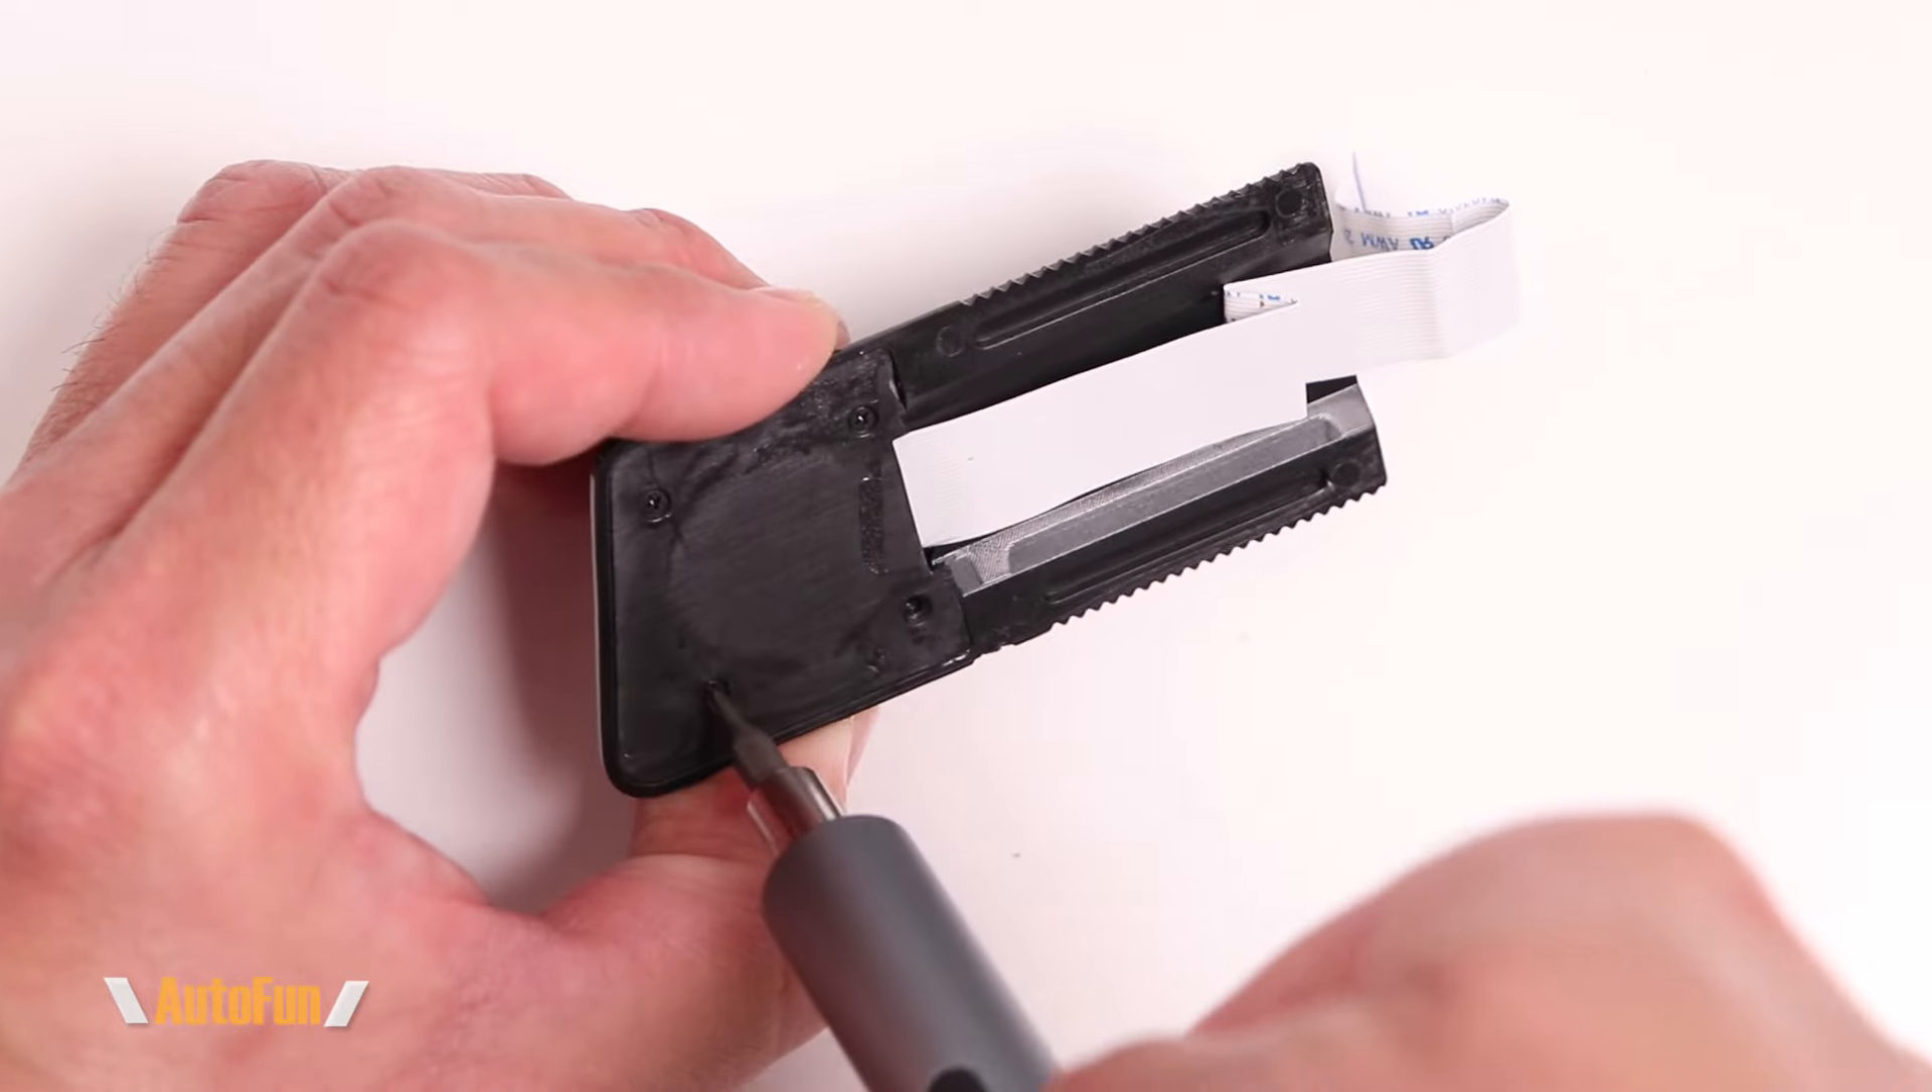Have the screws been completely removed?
No.